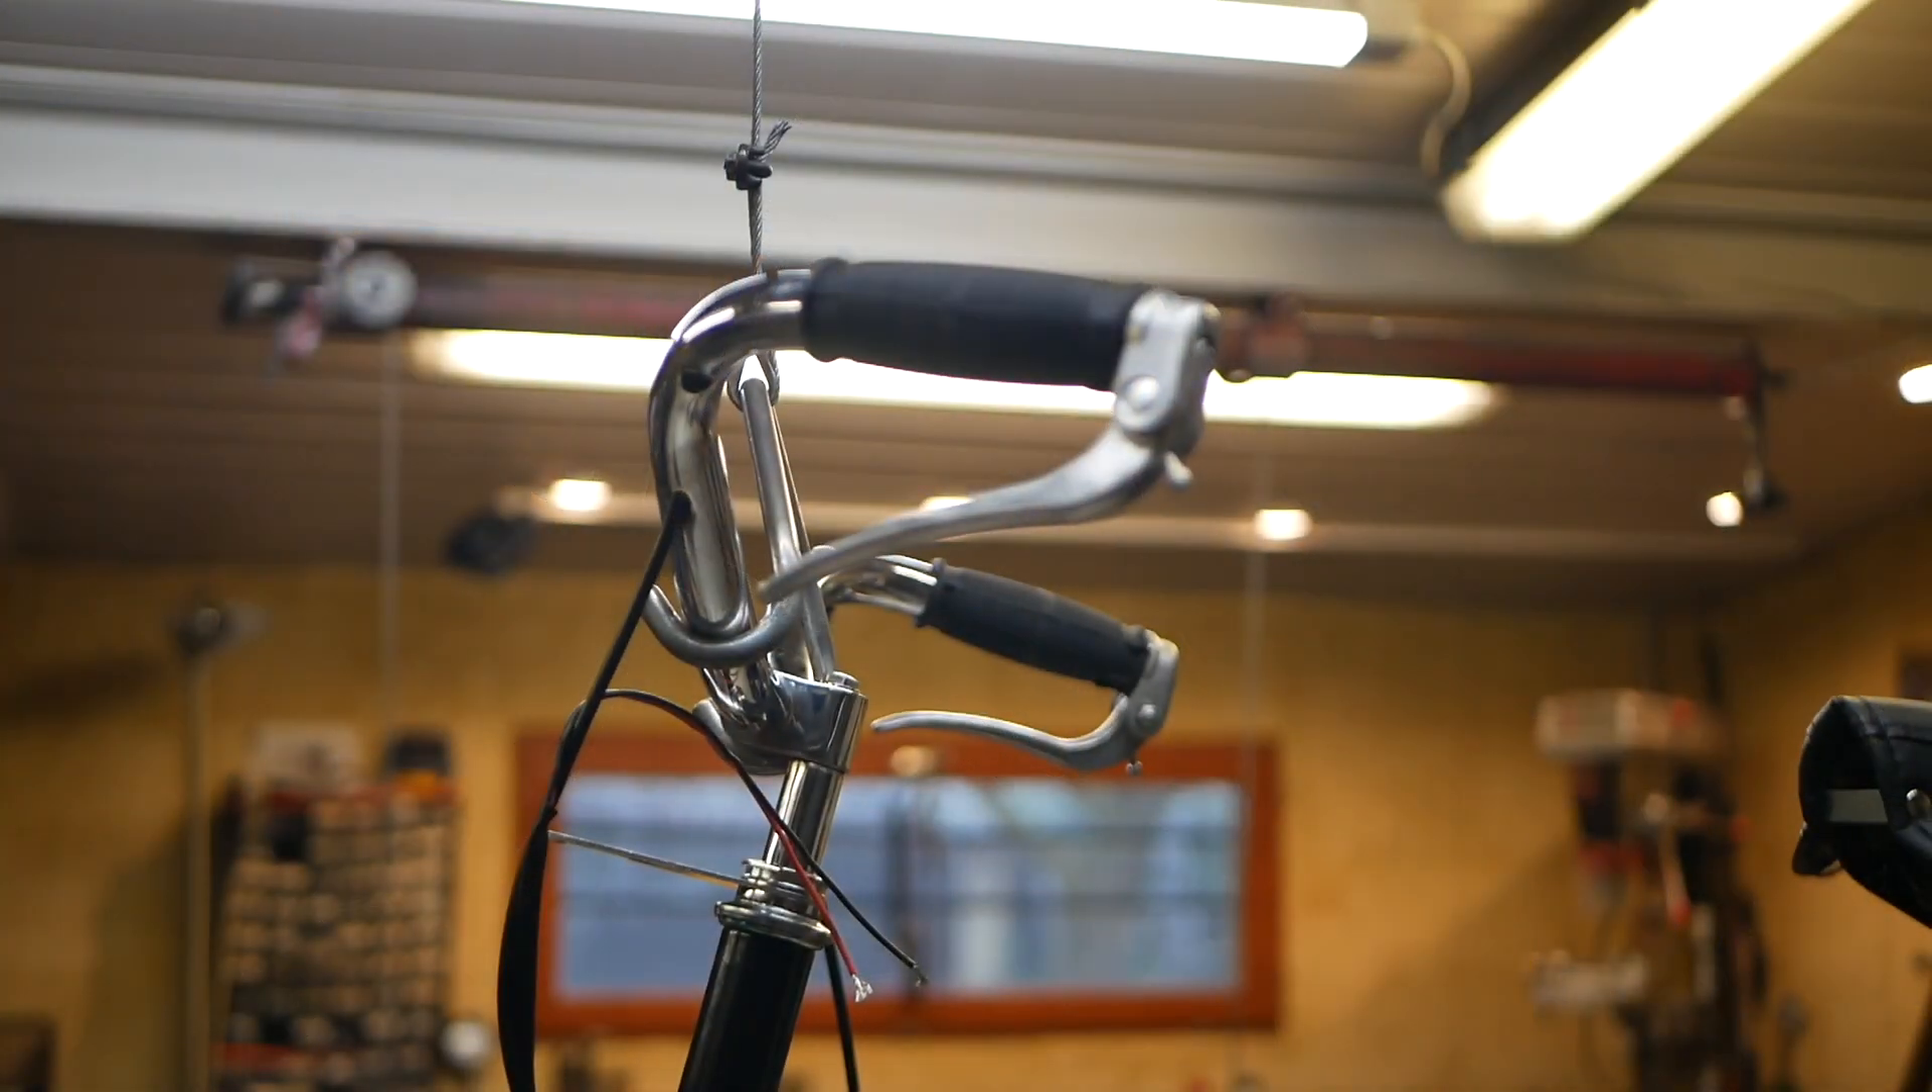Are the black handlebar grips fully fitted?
Yes.